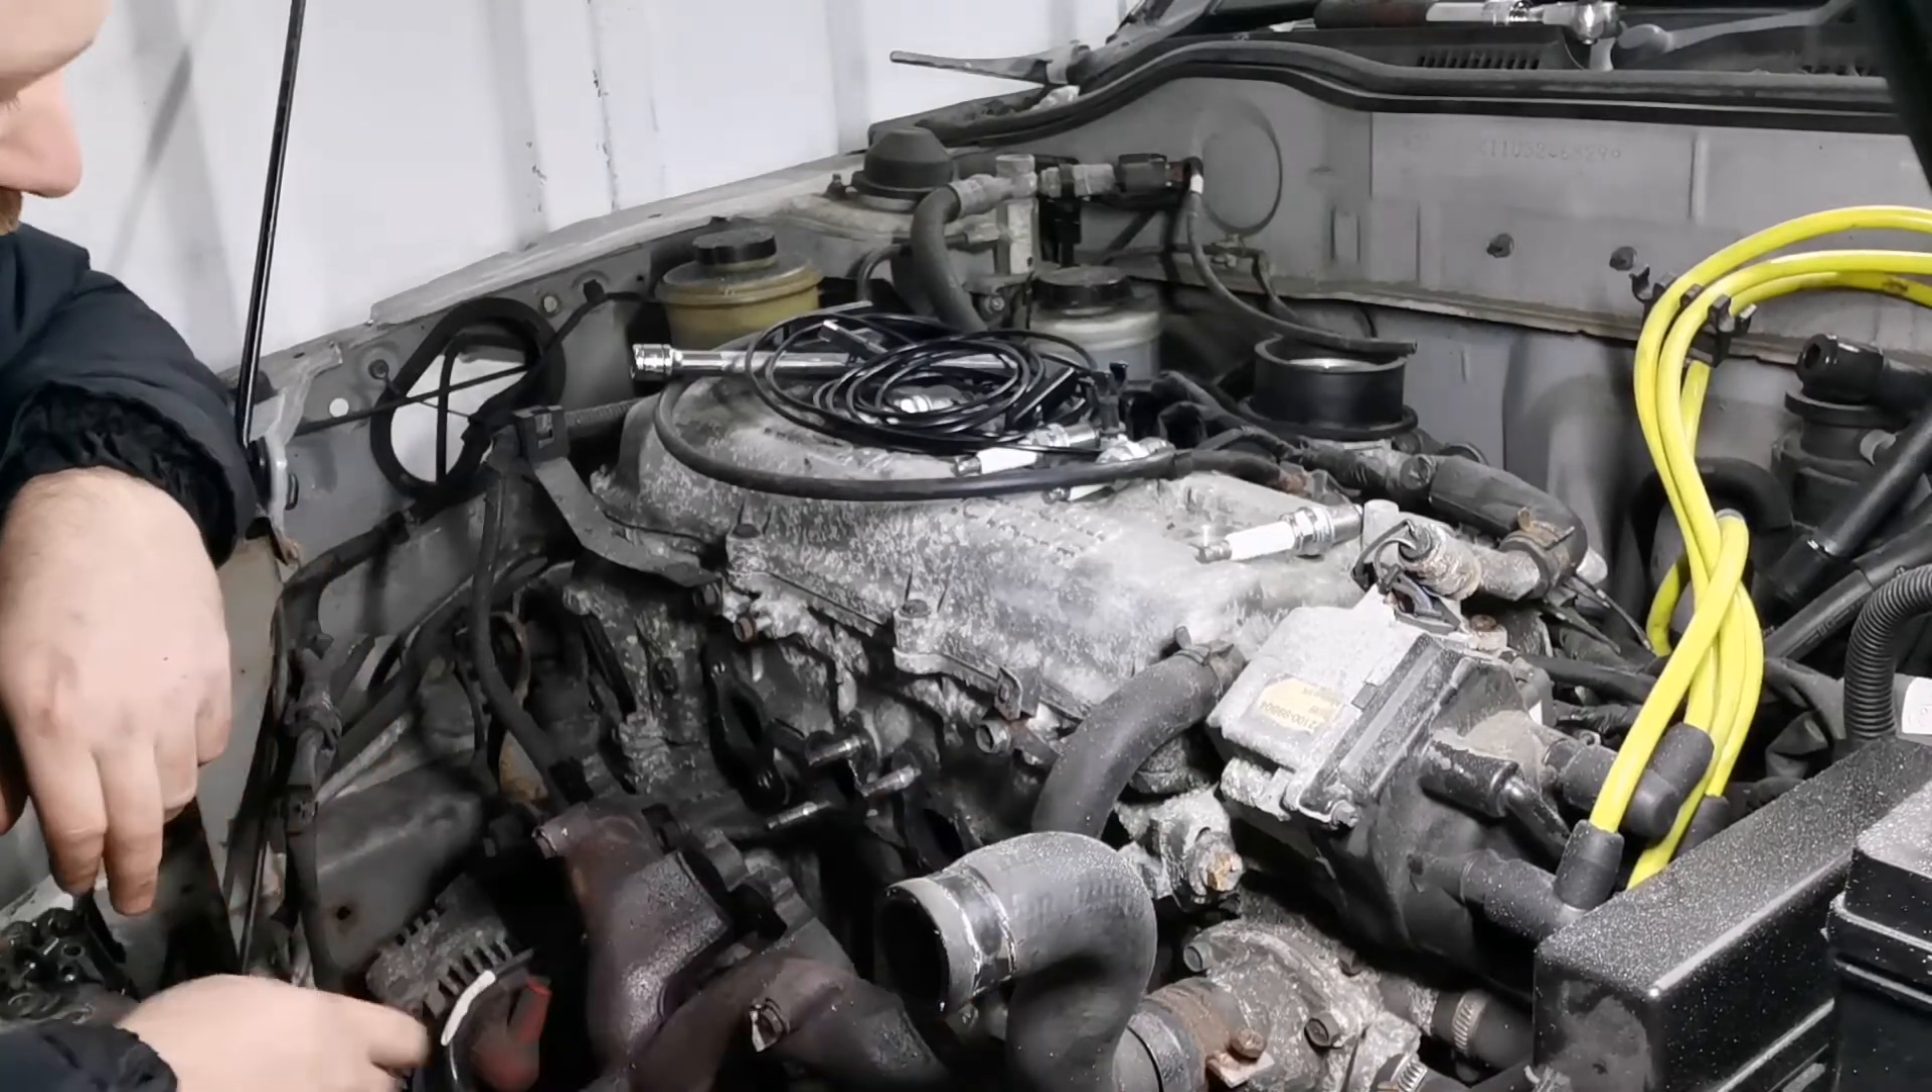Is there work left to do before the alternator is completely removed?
Yes.